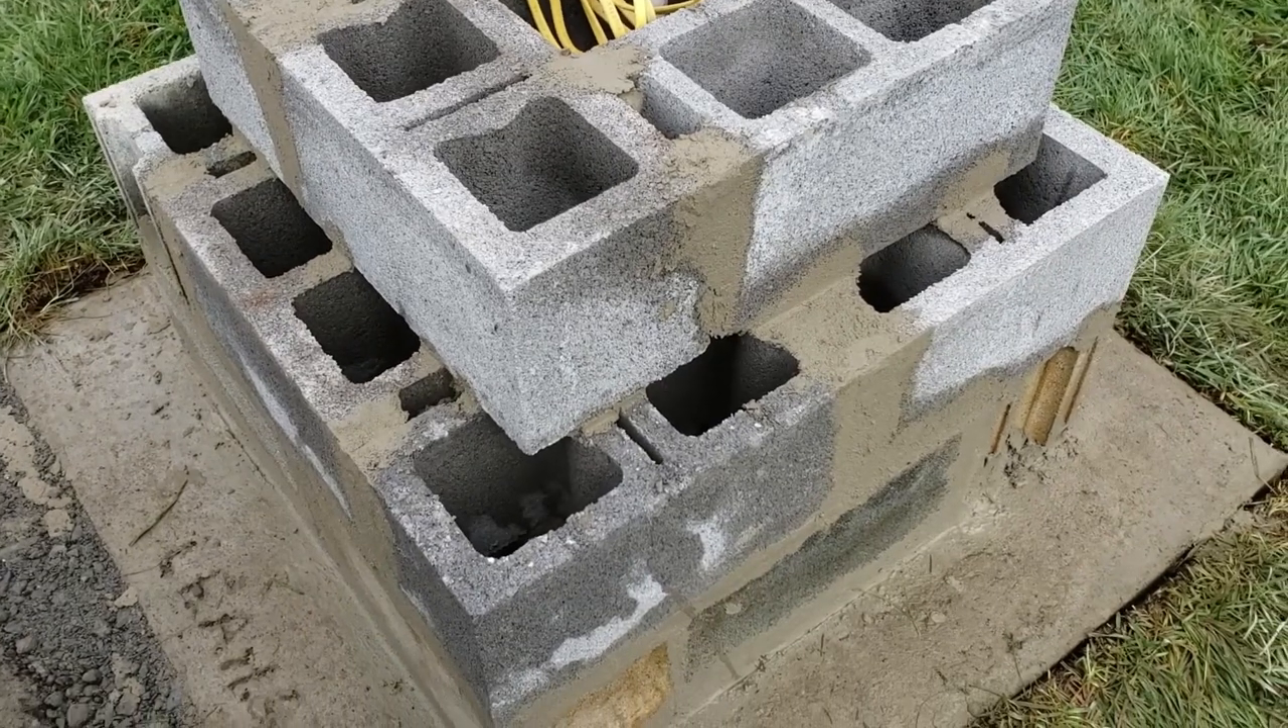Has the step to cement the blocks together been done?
Yes.